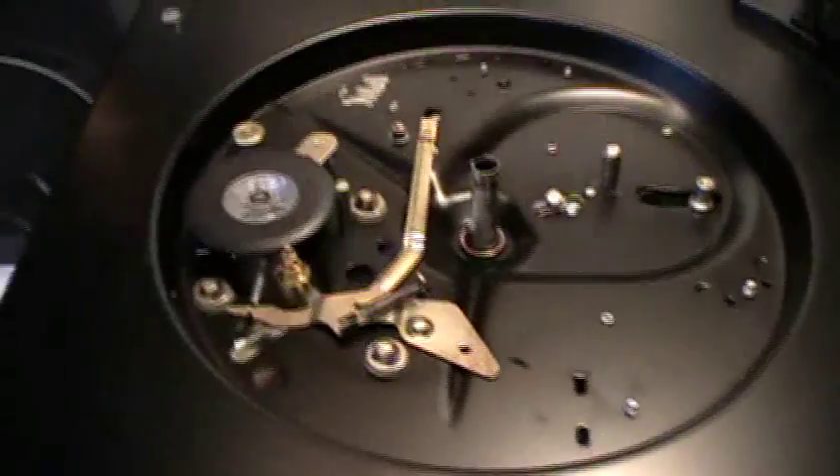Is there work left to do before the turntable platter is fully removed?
No.